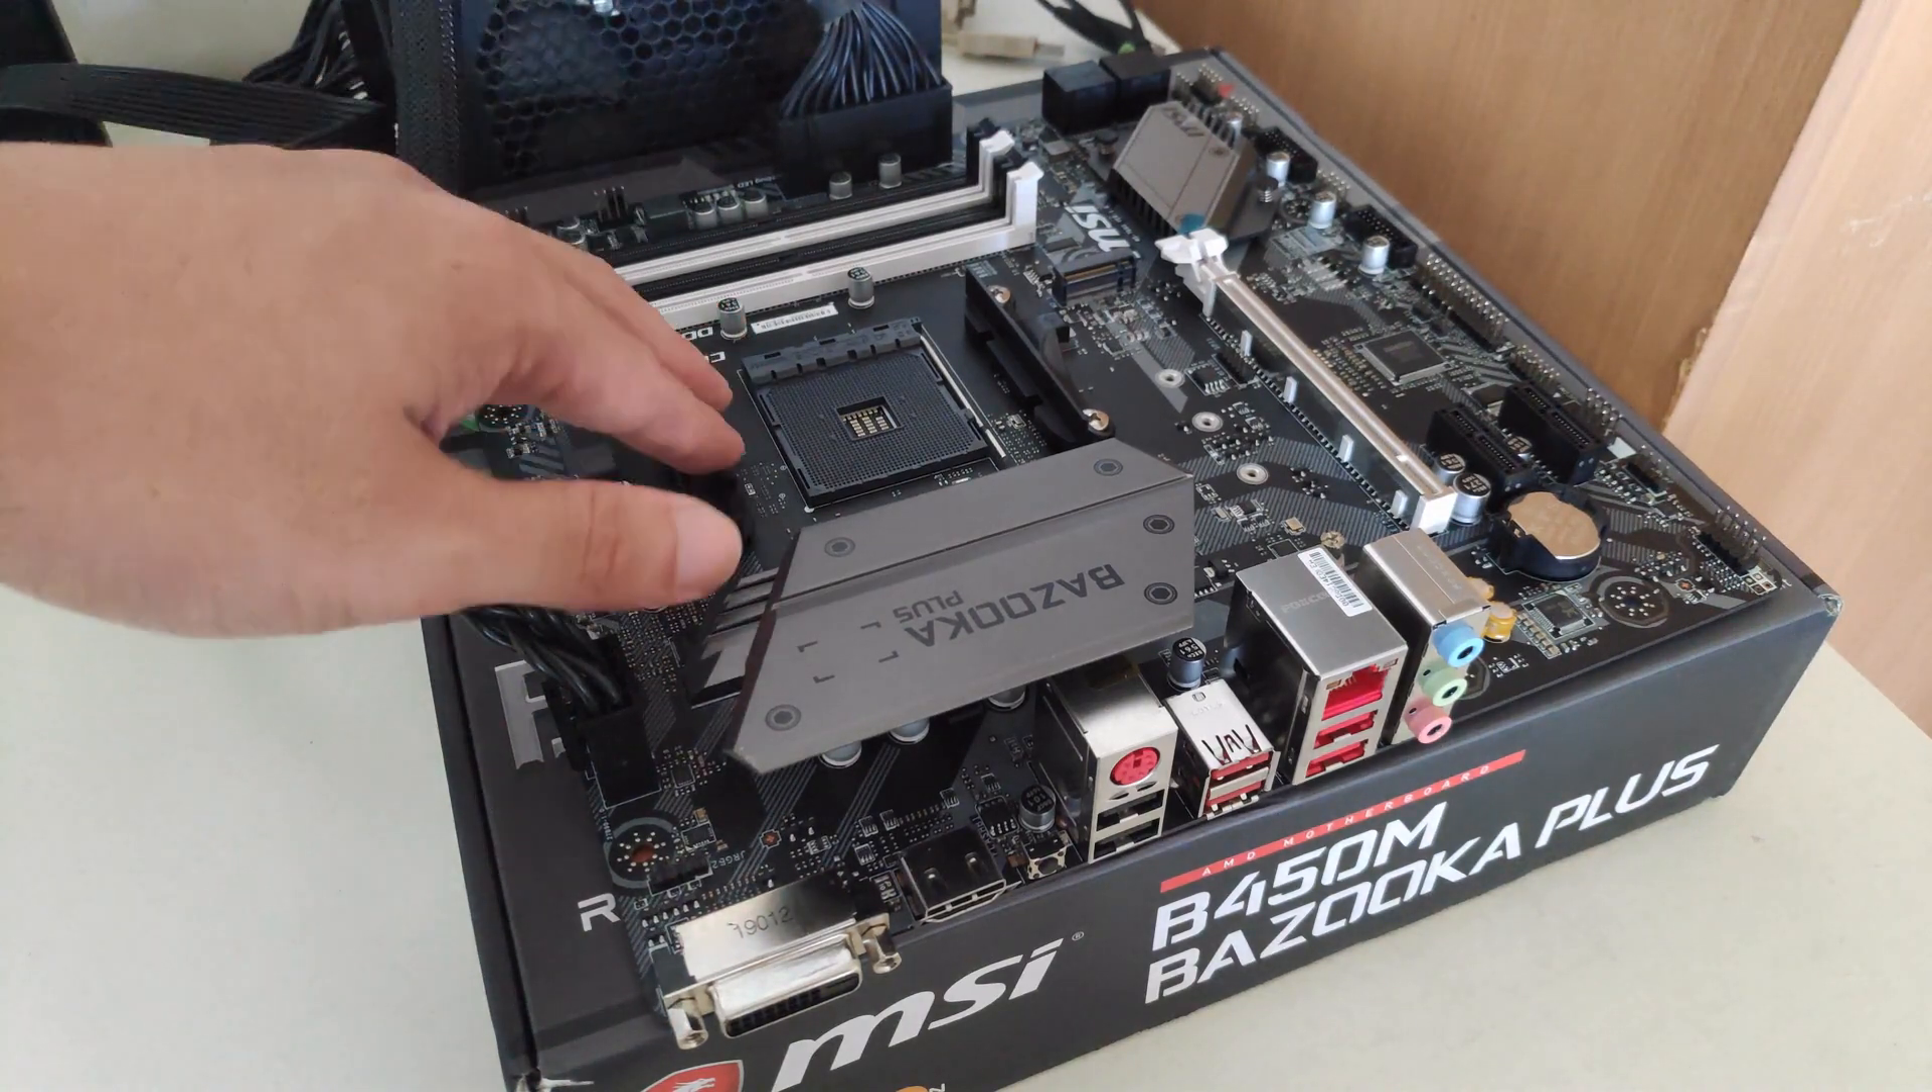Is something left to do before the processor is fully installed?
Yes.